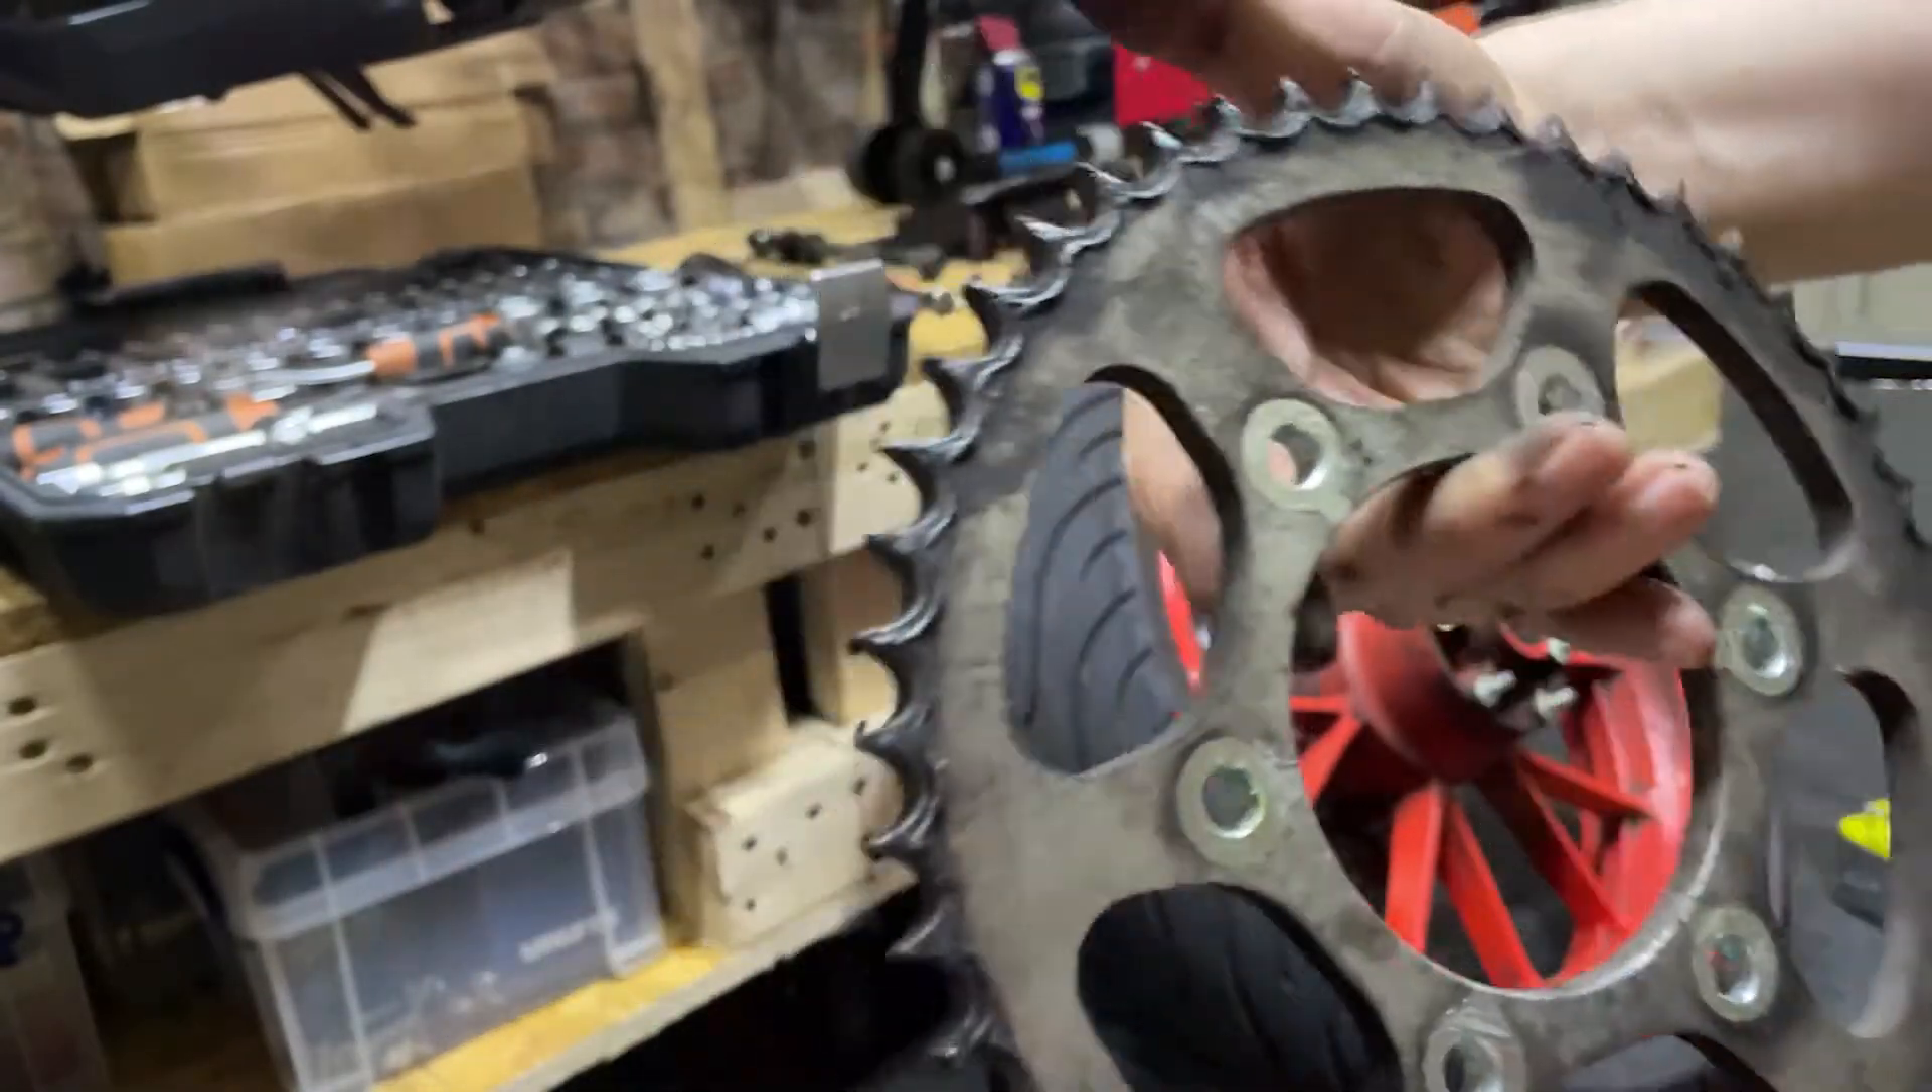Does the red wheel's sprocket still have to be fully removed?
No.